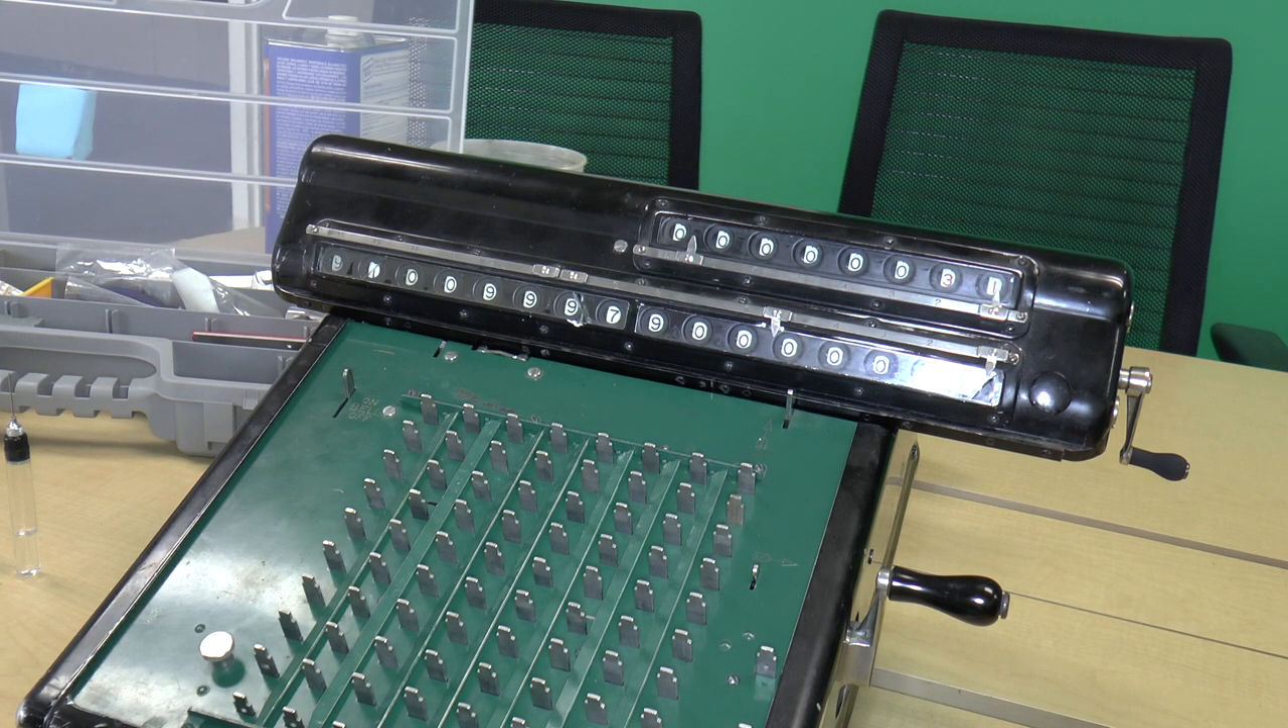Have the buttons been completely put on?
No.